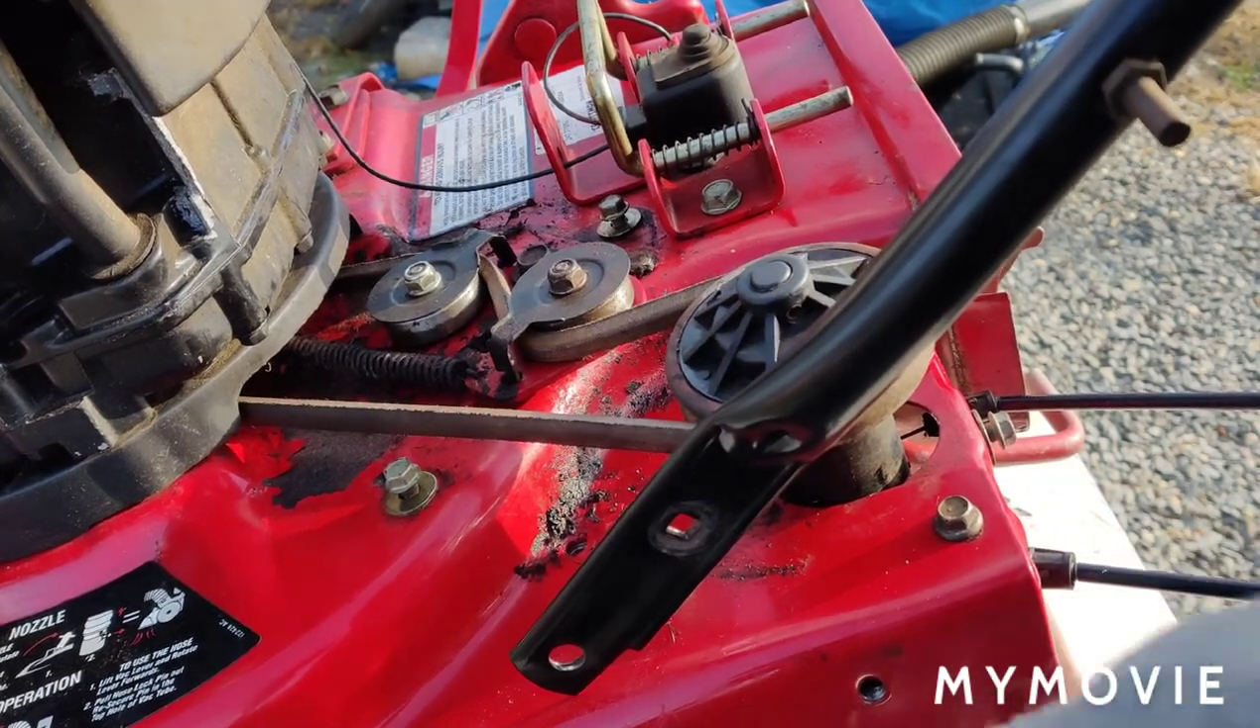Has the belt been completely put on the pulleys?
Yes.